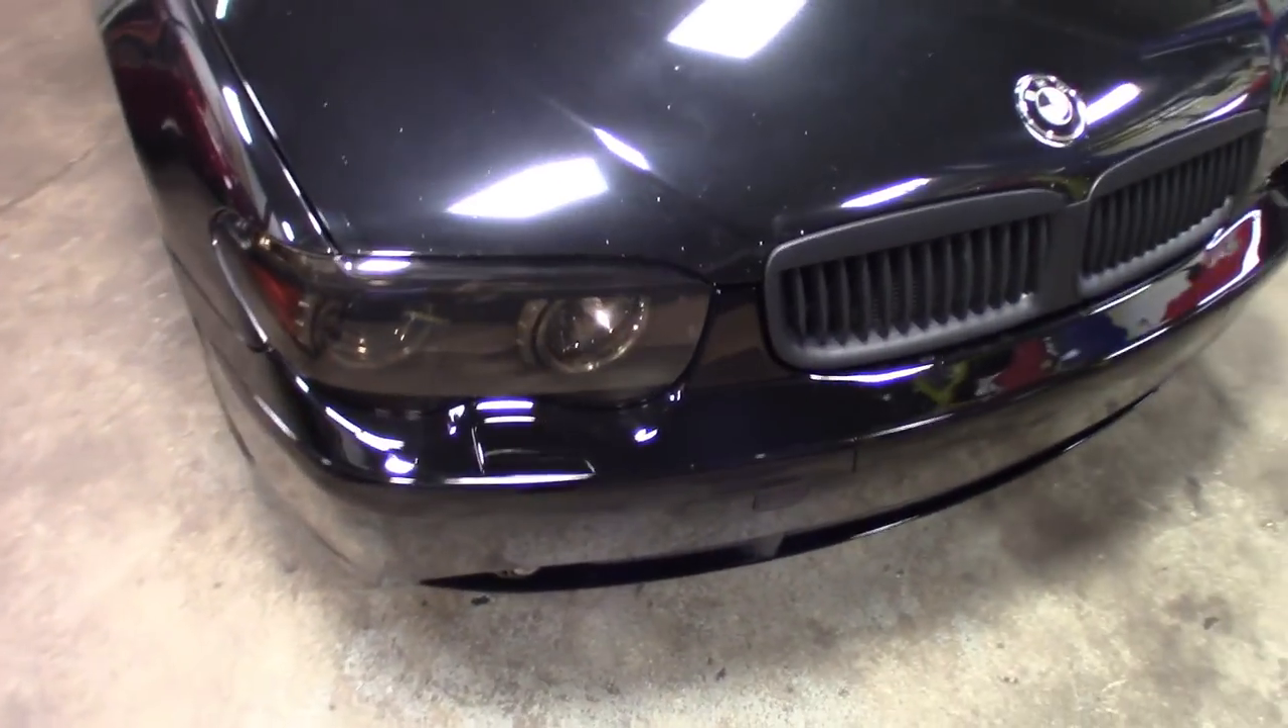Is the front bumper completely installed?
Yes.